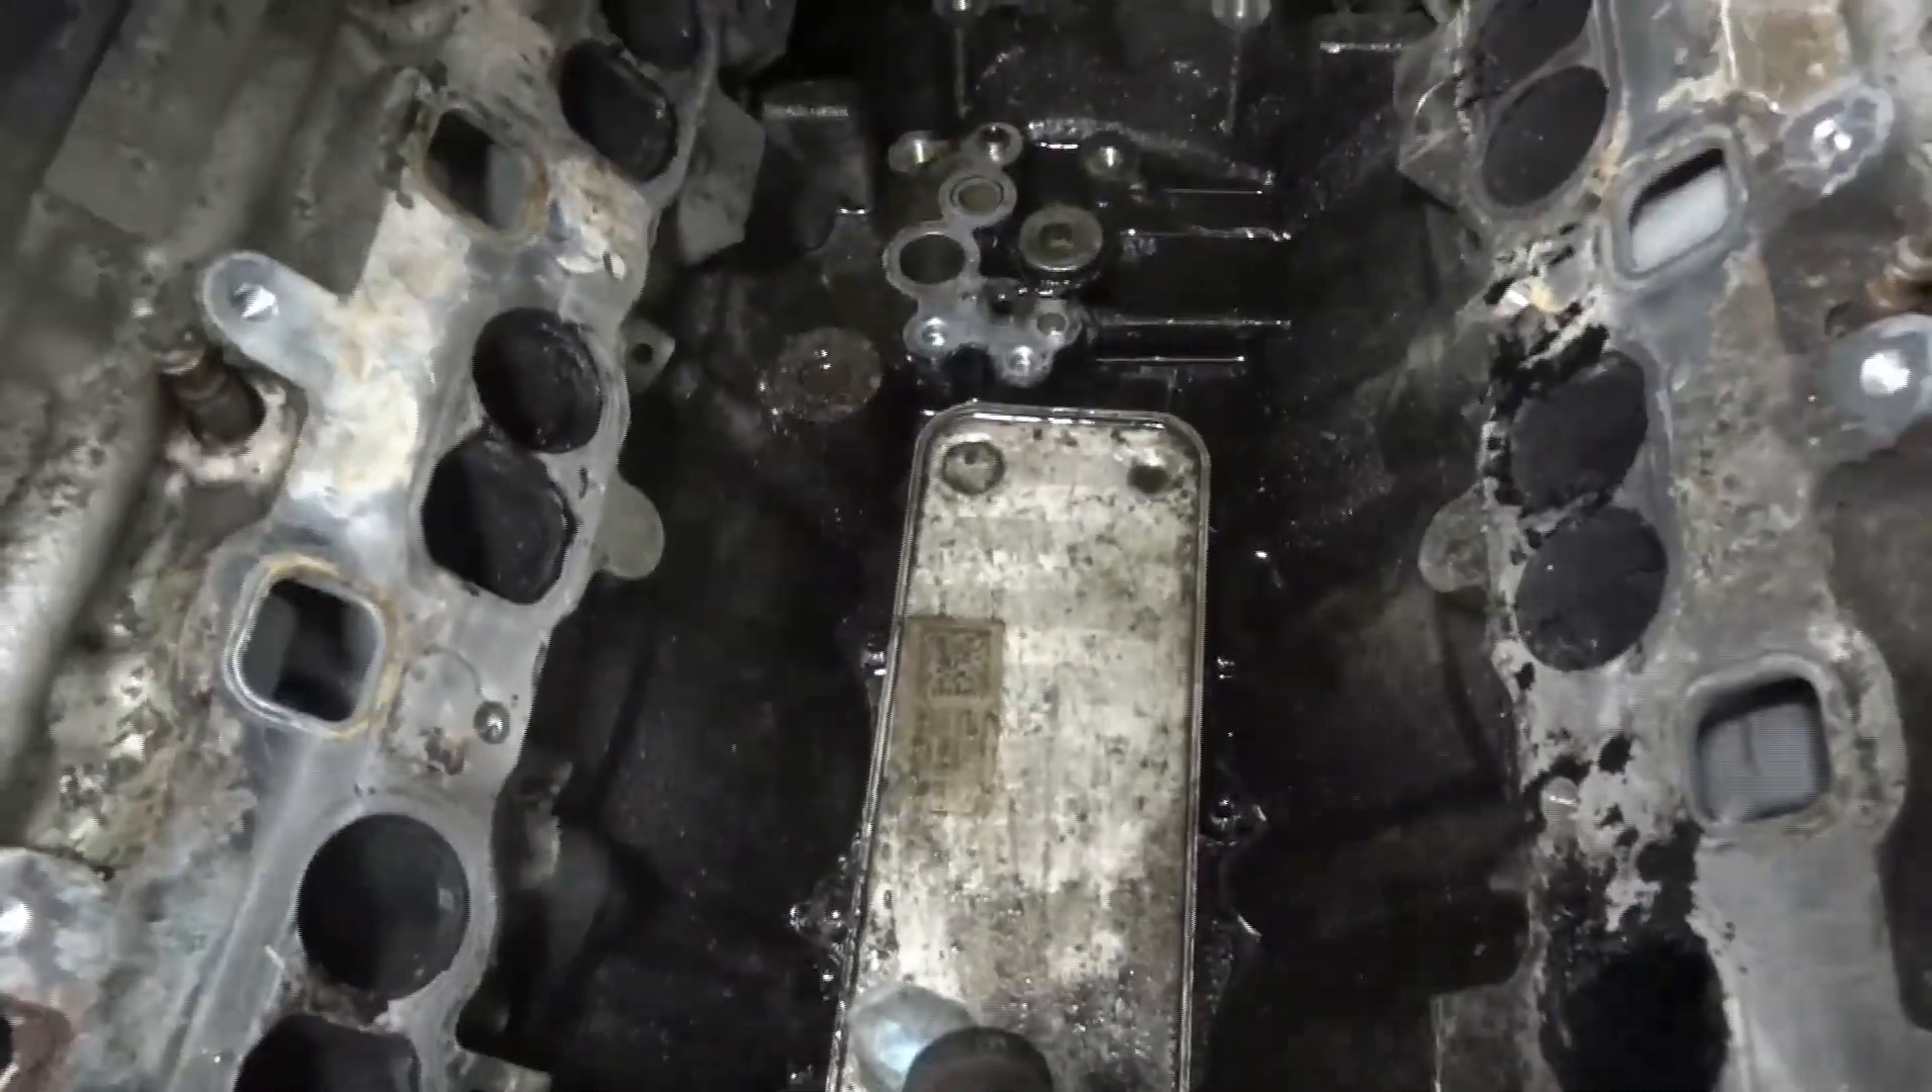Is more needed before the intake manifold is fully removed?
No.